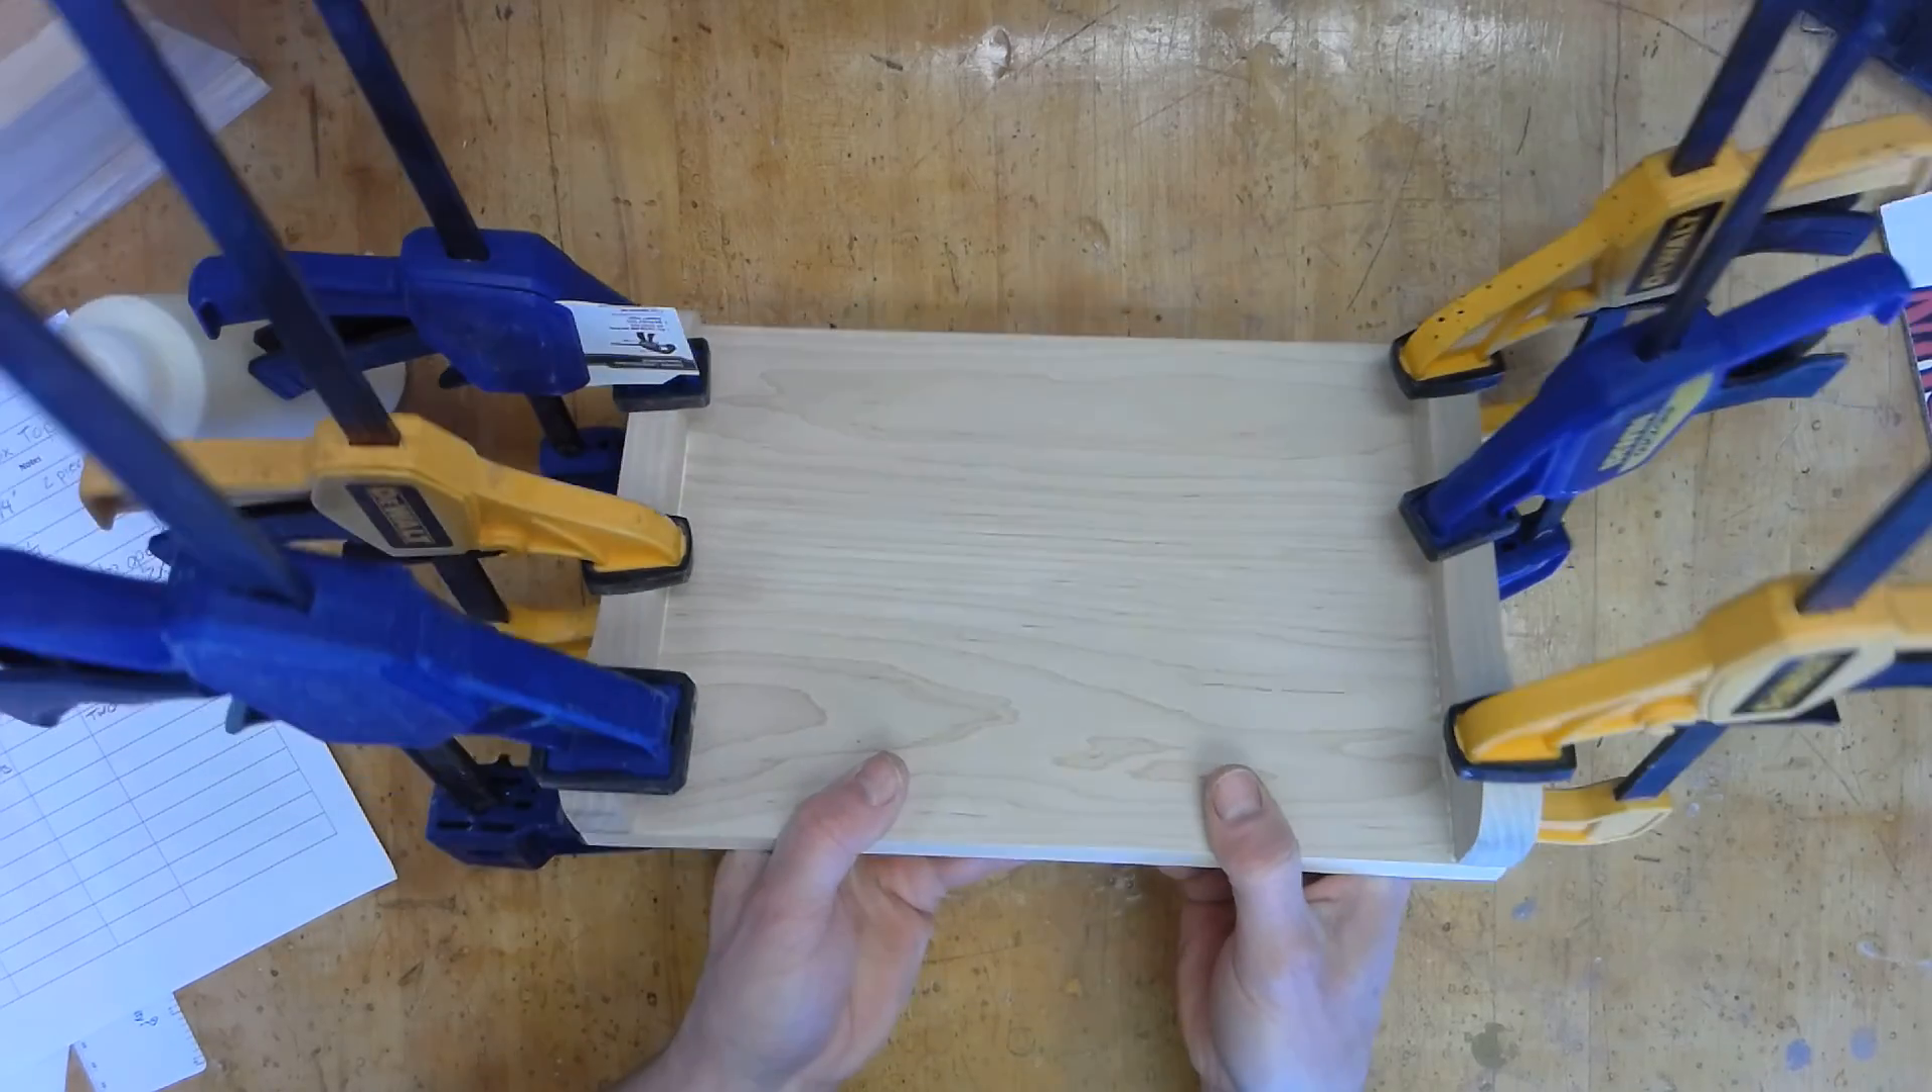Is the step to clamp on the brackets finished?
Yes.